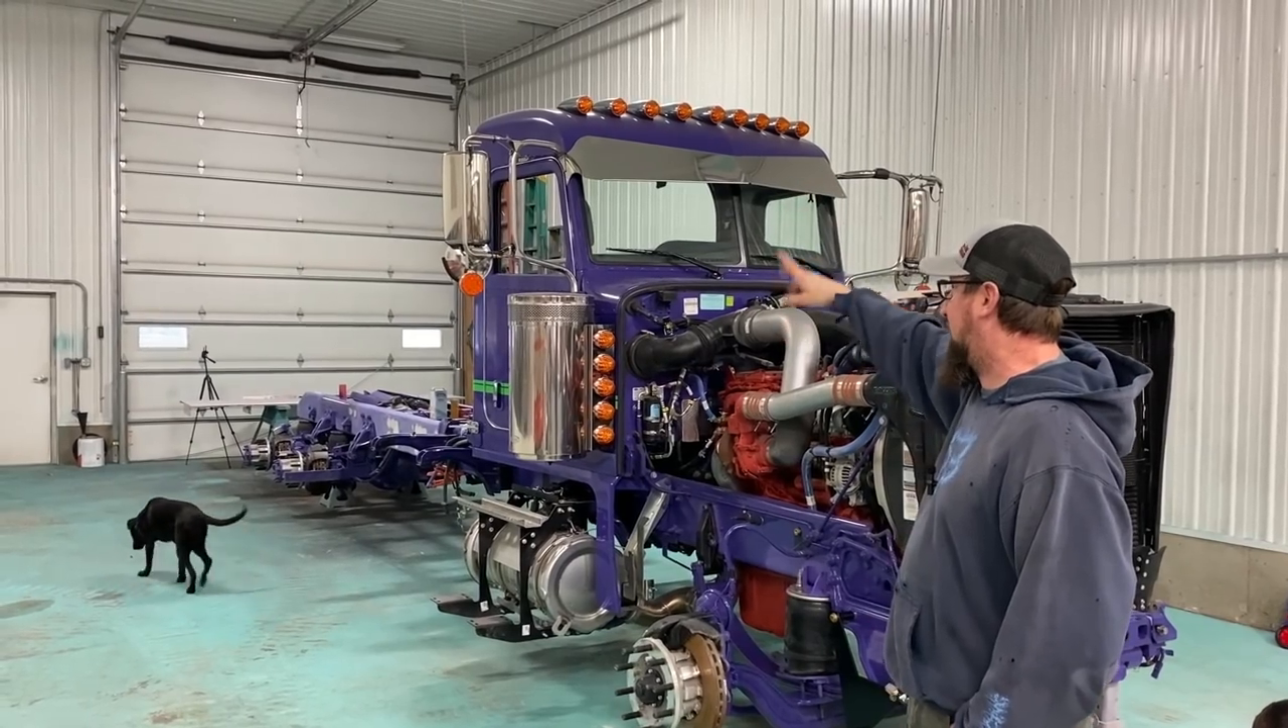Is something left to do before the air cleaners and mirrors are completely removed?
Yes.